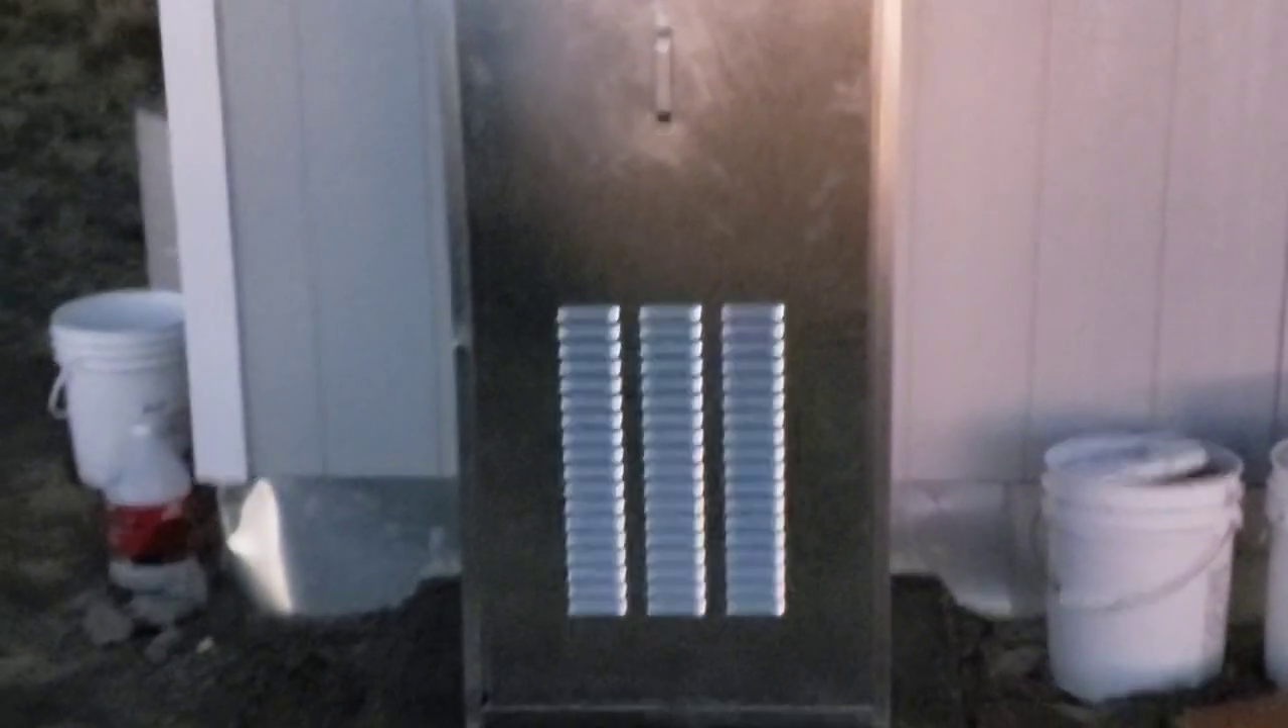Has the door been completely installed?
Yes.